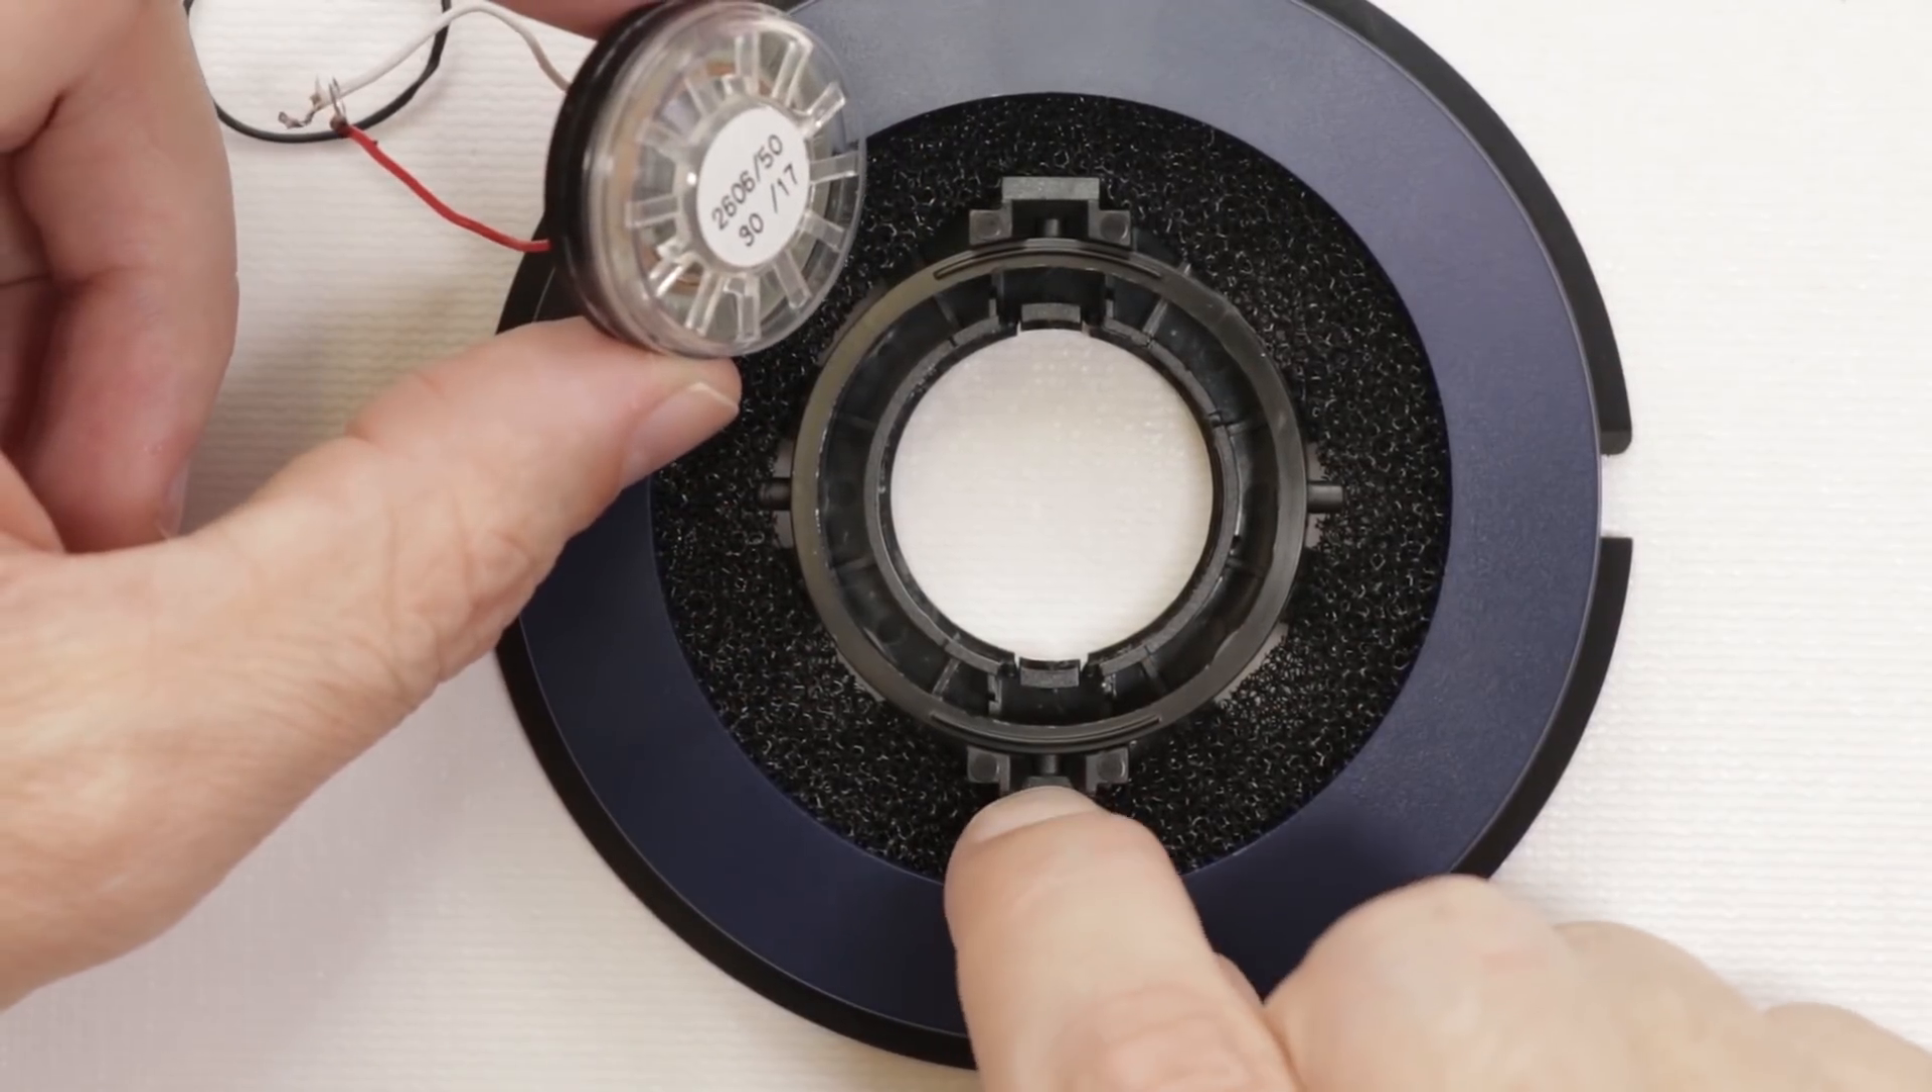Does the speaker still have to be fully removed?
No.